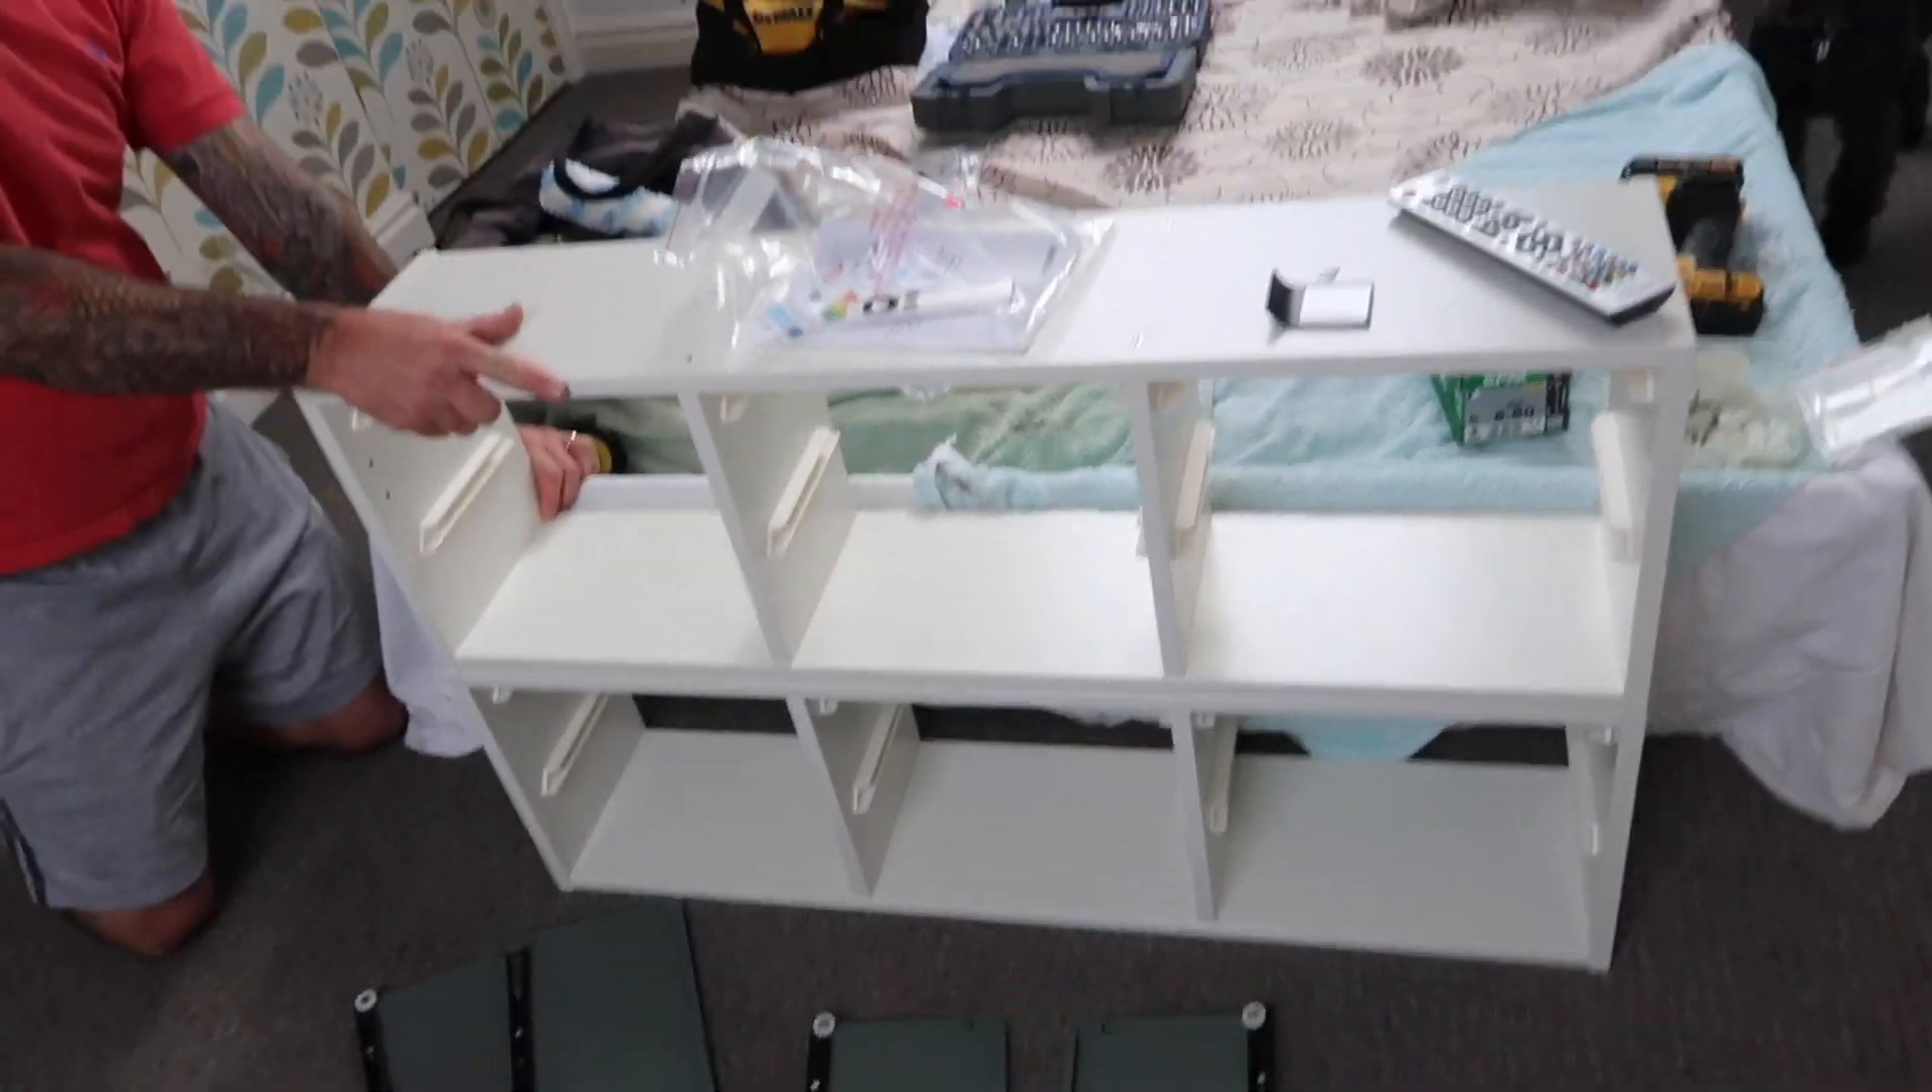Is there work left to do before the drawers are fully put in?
Yes.